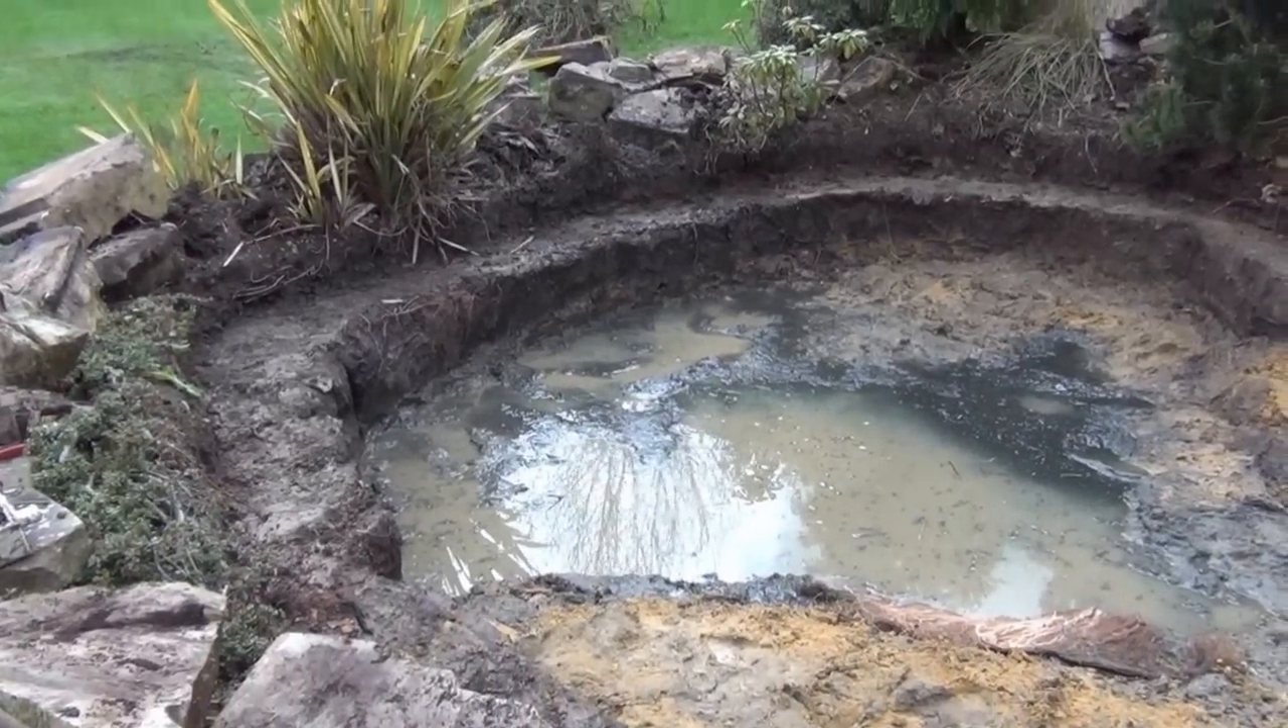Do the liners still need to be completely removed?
No.